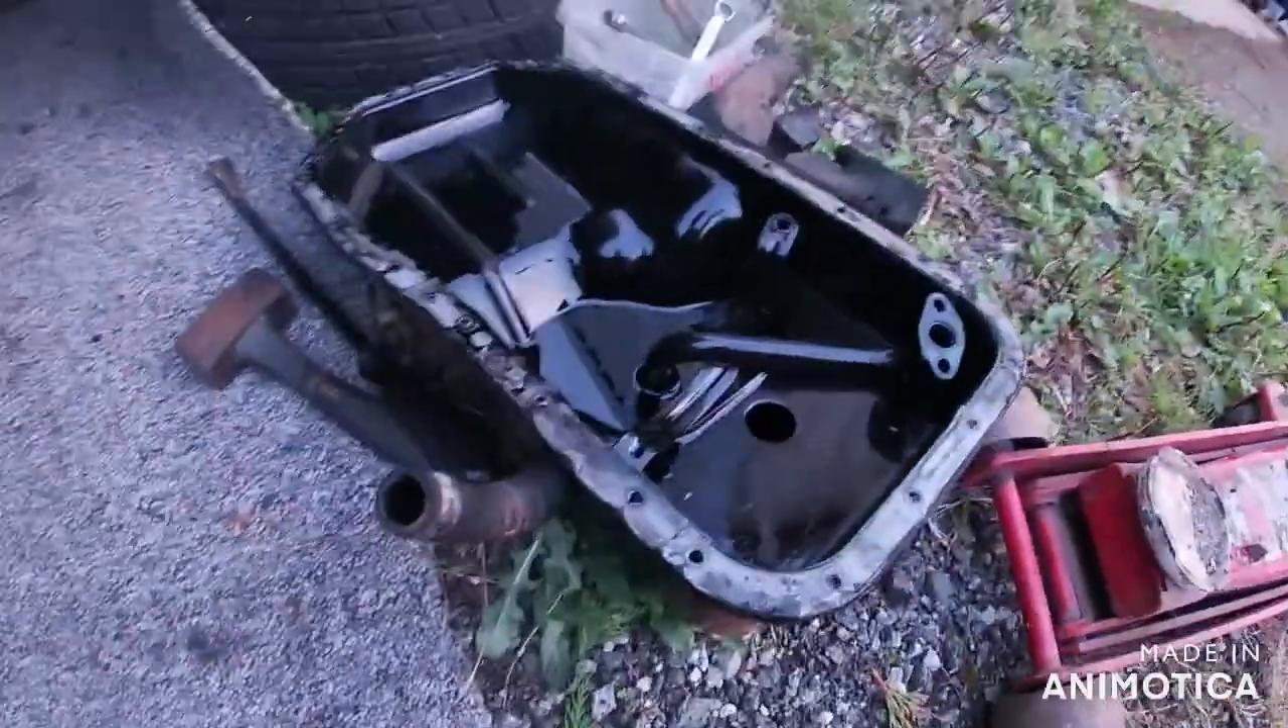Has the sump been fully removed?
Yes.